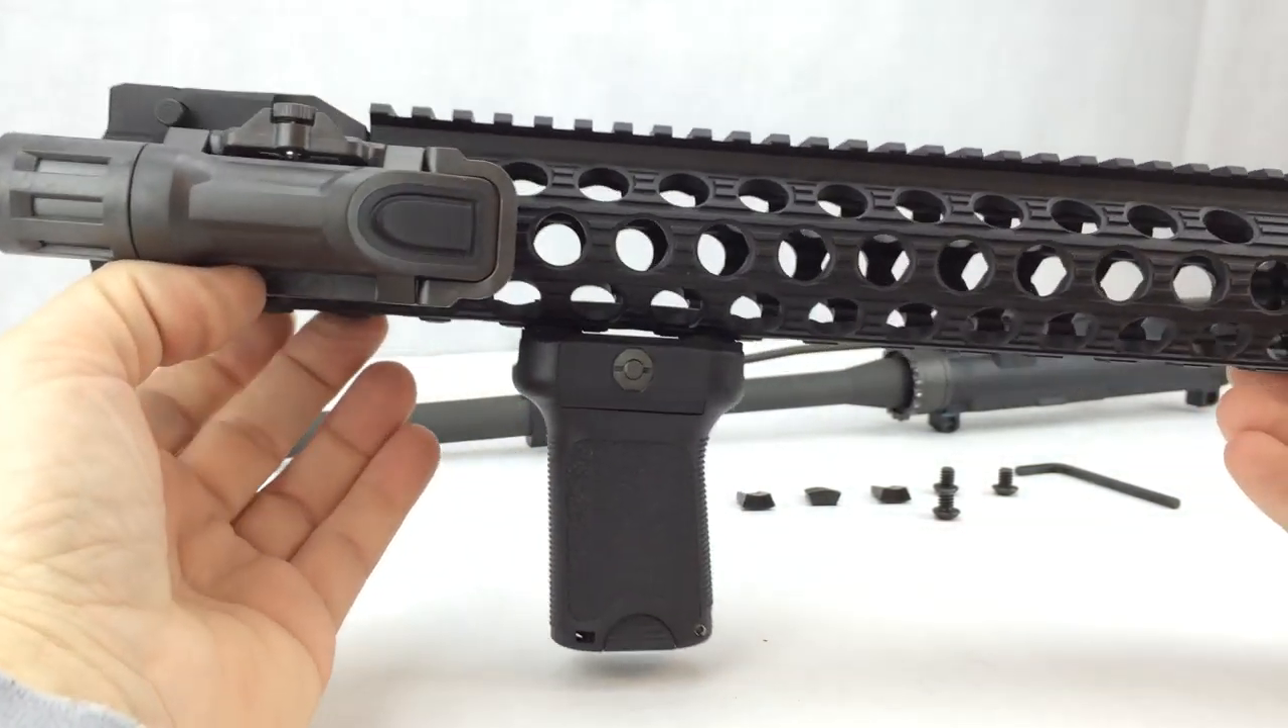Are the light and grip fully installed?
Yes.